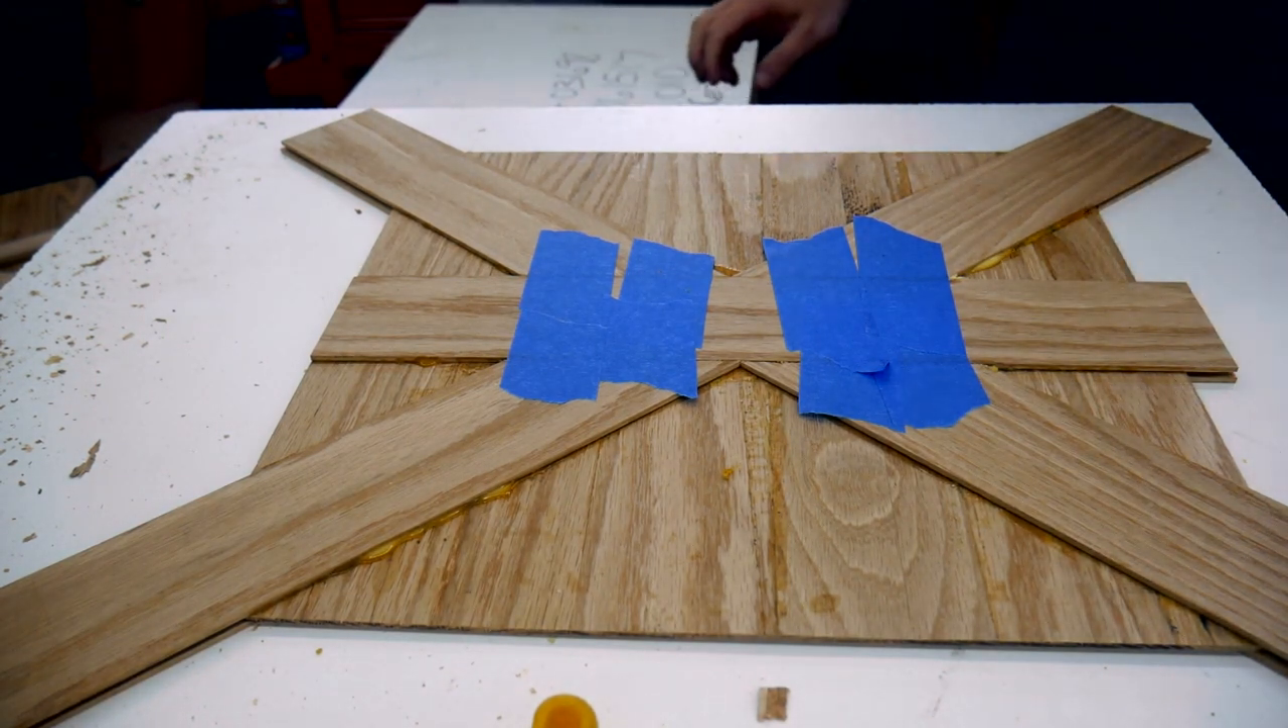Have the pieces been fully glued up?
Yes.